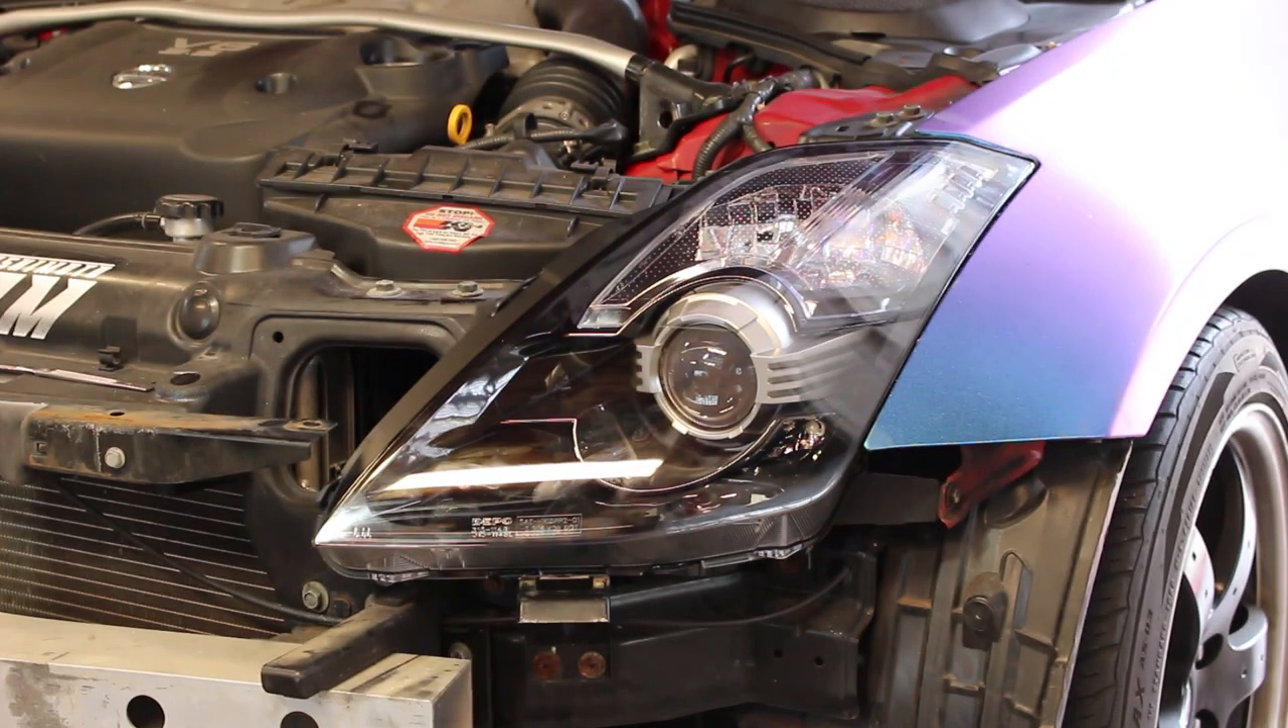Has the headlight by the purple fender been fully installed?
Yes.